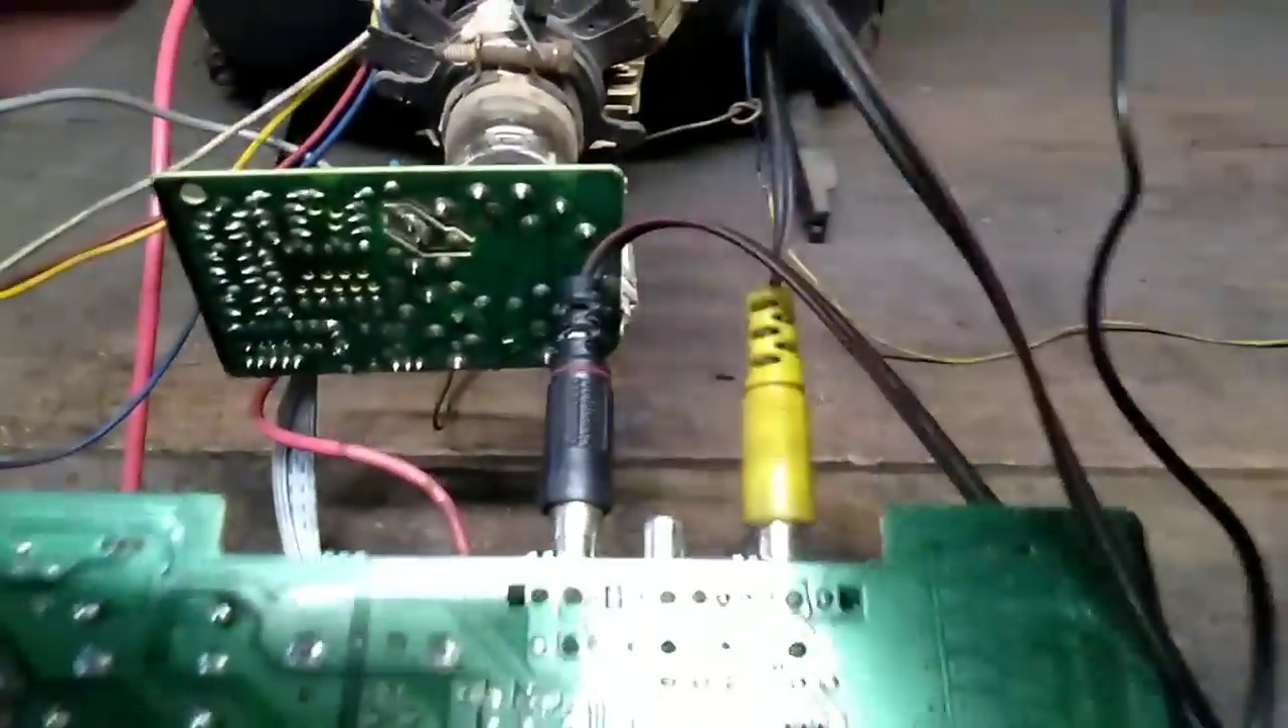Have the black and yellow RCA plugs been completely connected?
Yes.